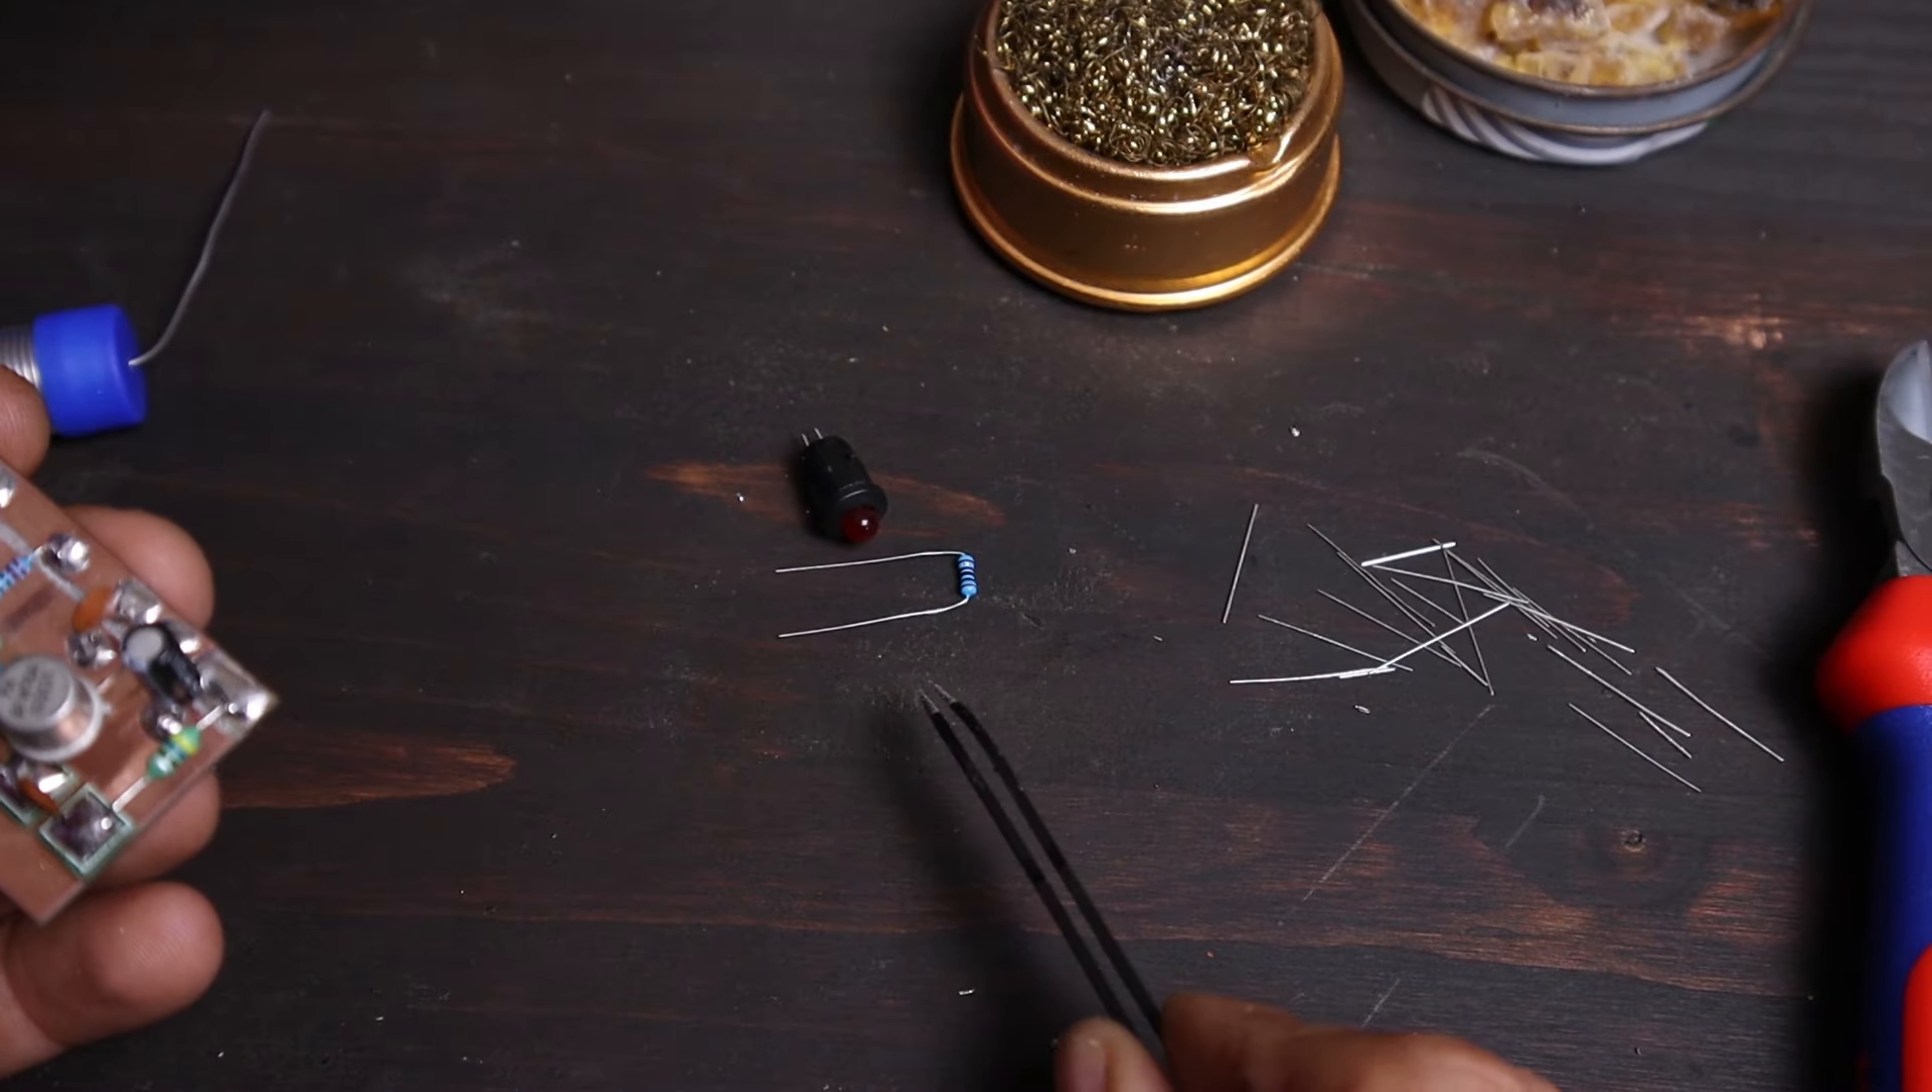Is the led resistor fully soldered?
No.